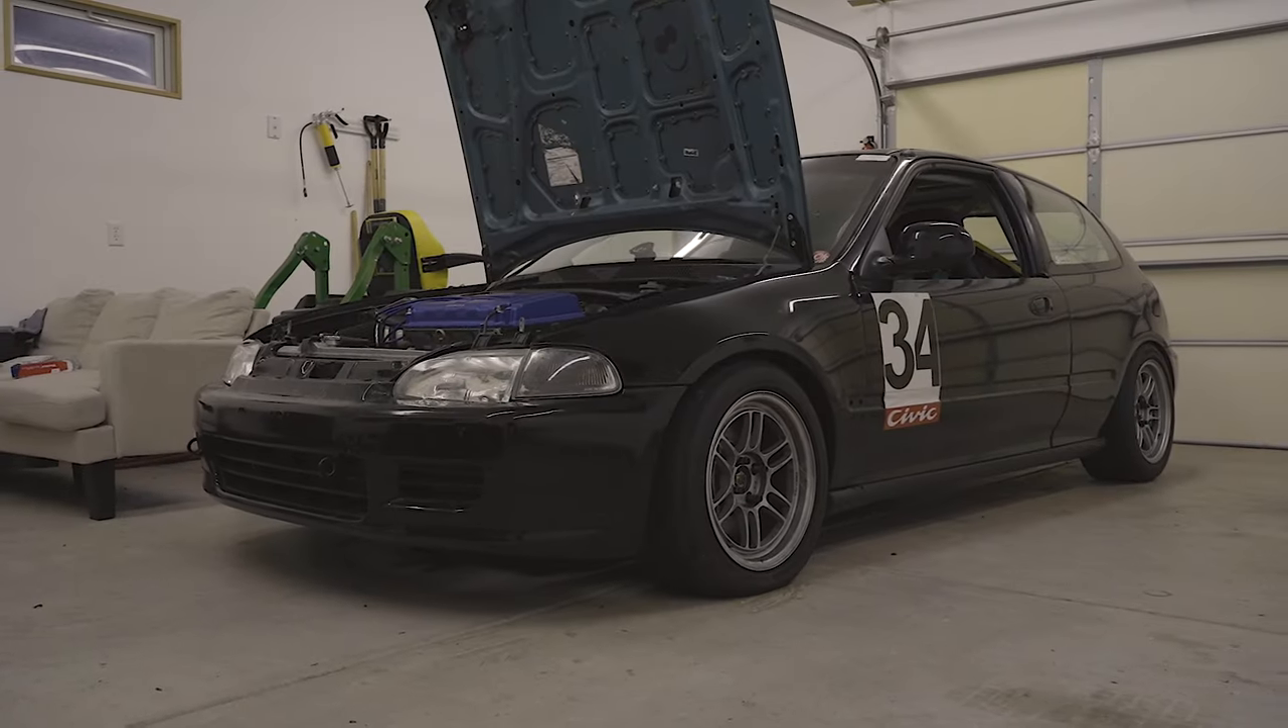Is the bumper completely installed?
Yes.